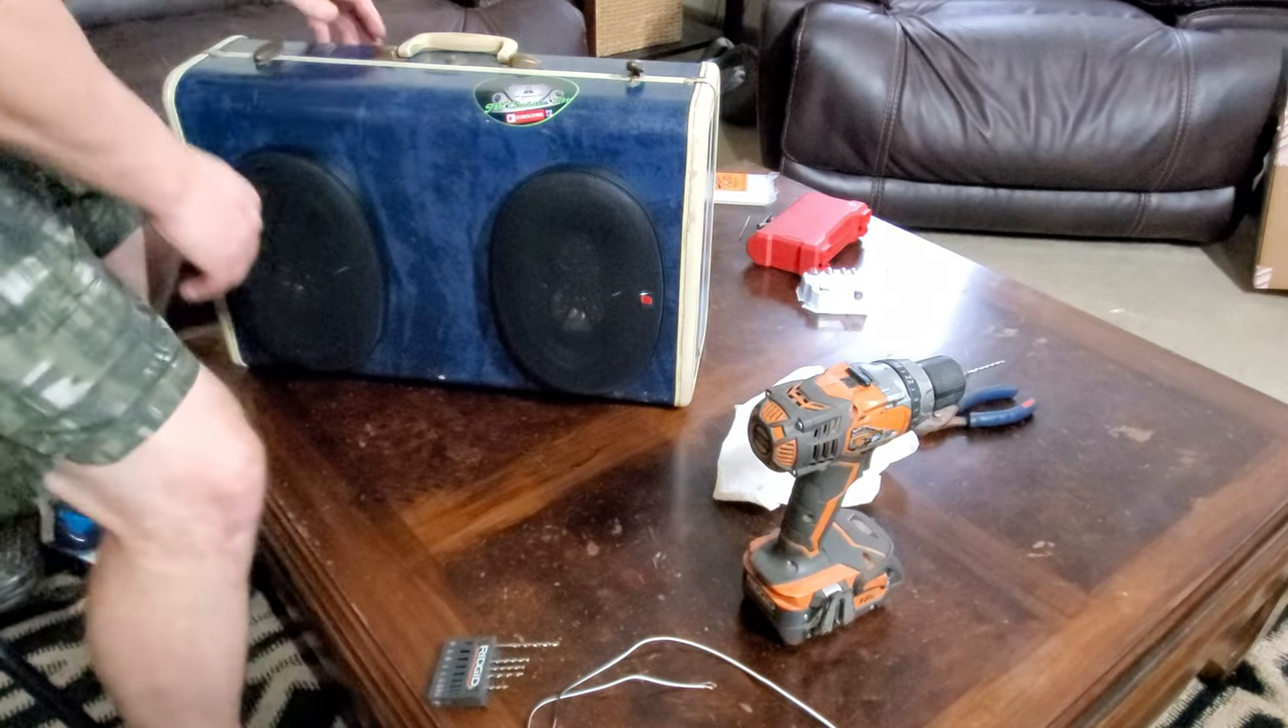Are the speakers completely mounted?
Yes.